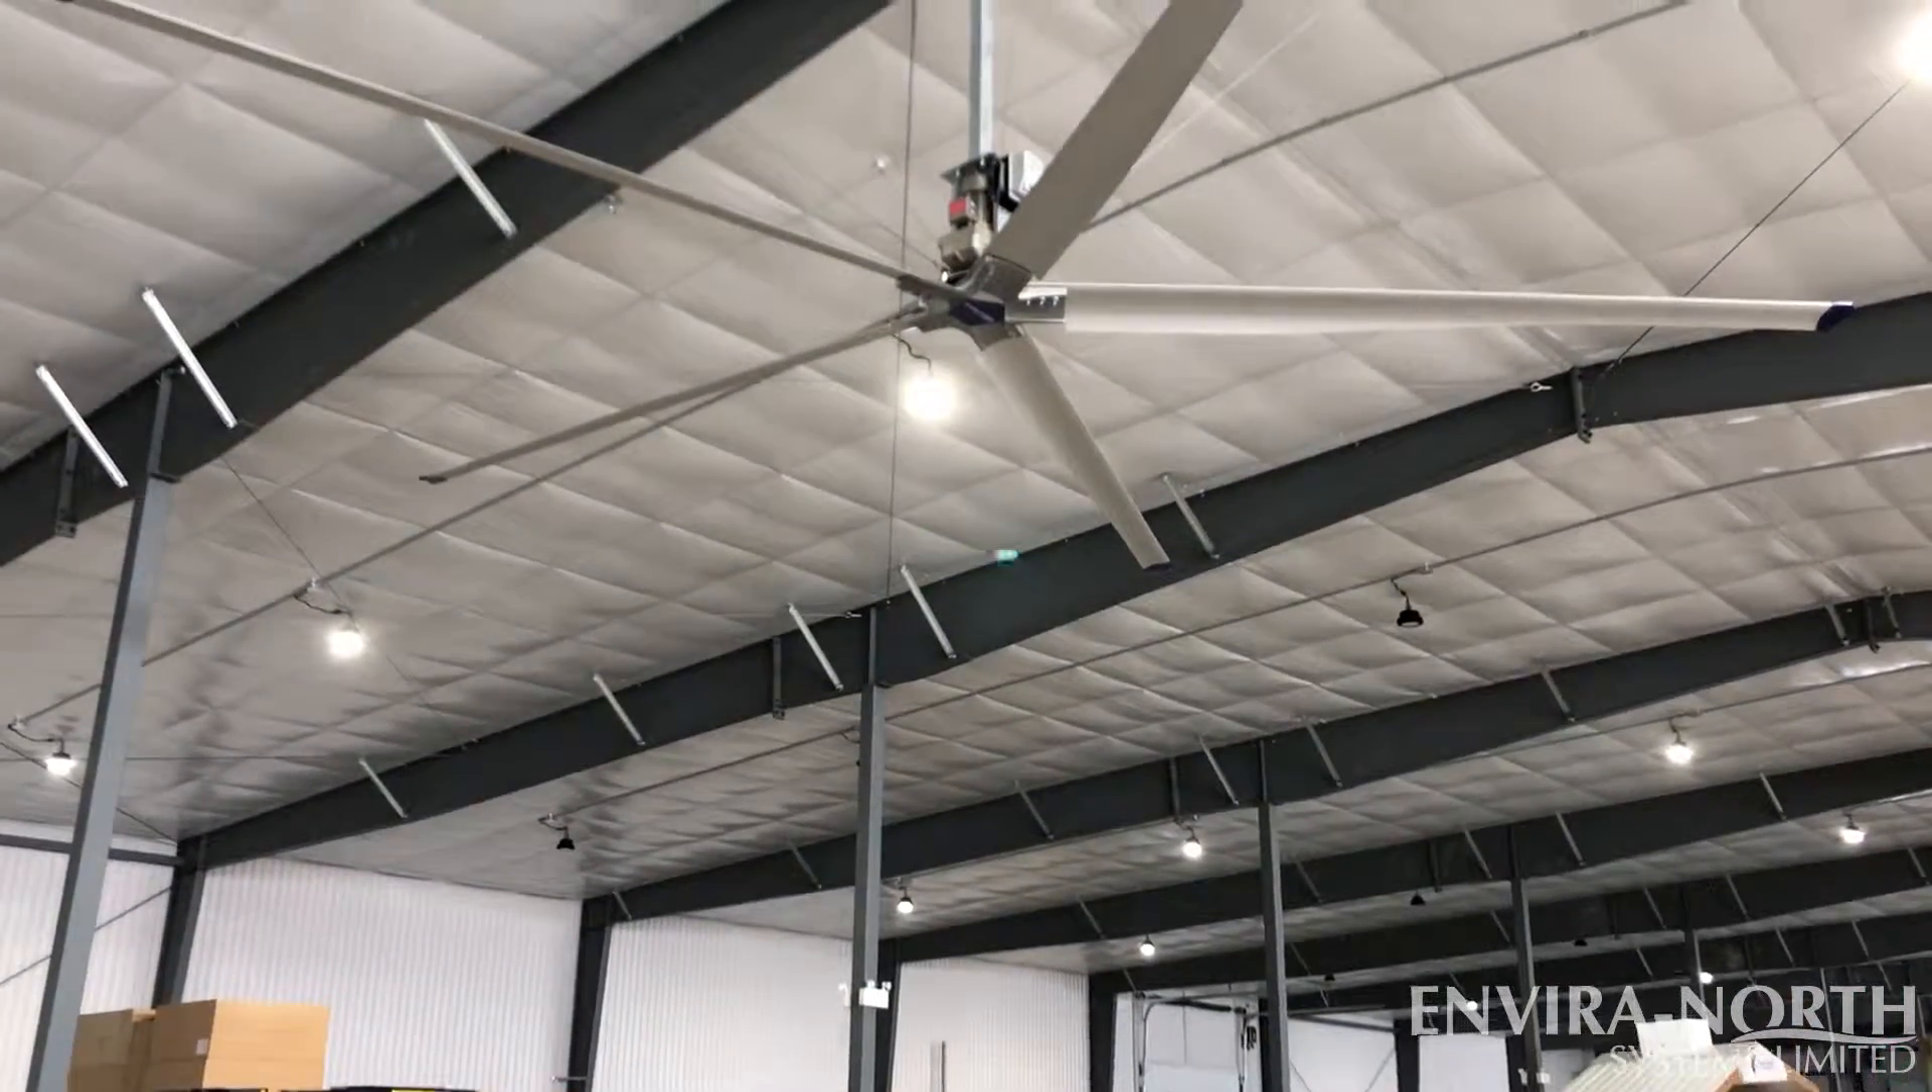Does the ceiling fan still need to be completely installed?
No.